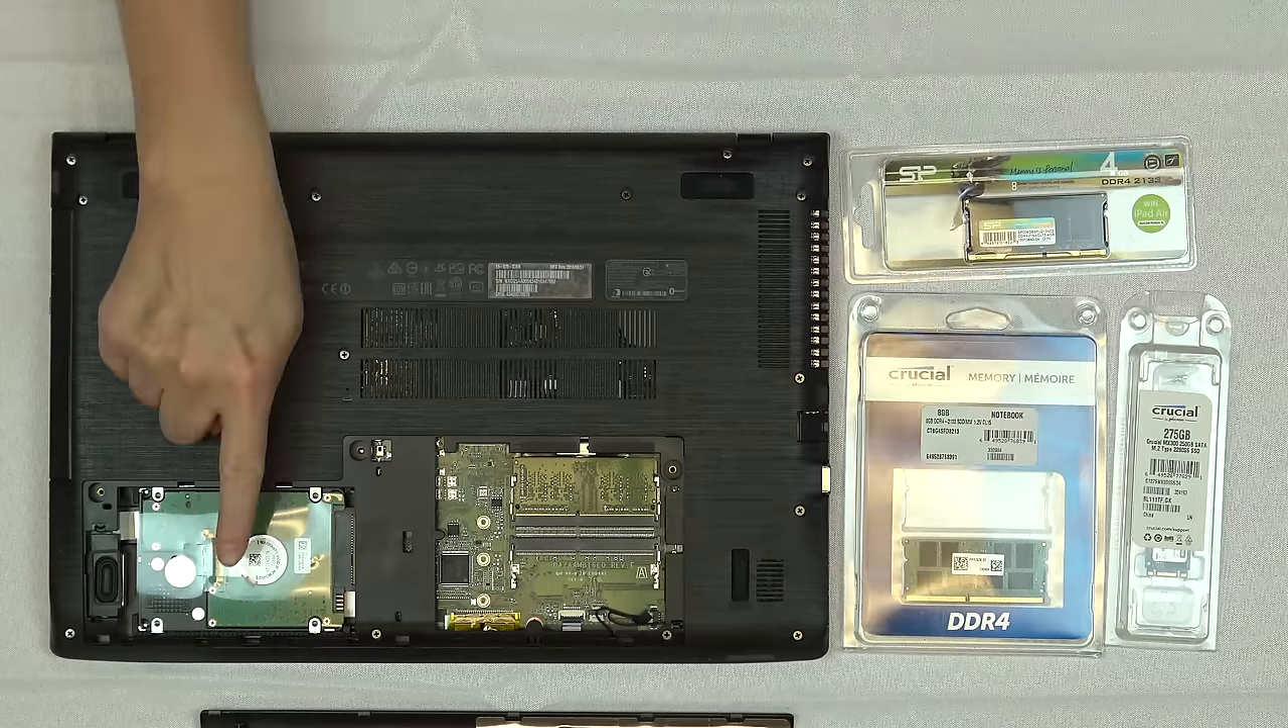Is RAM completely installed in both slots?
No.